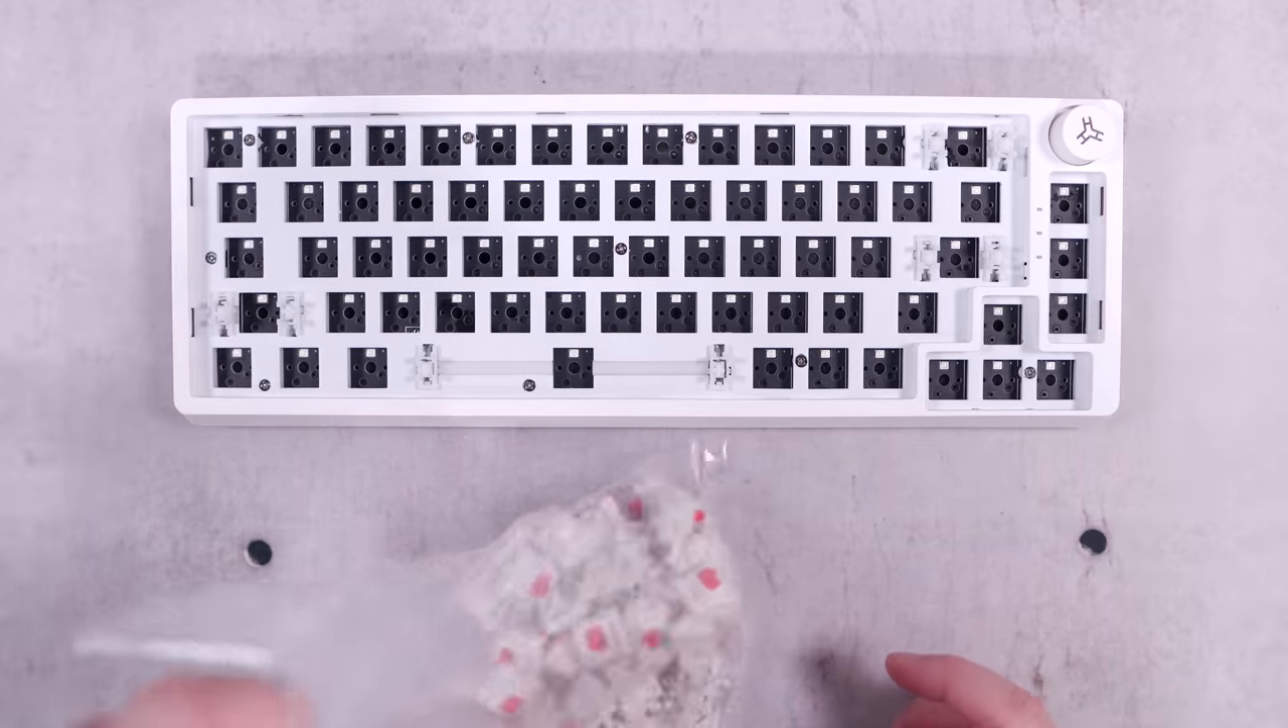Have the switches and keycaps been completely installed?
No.